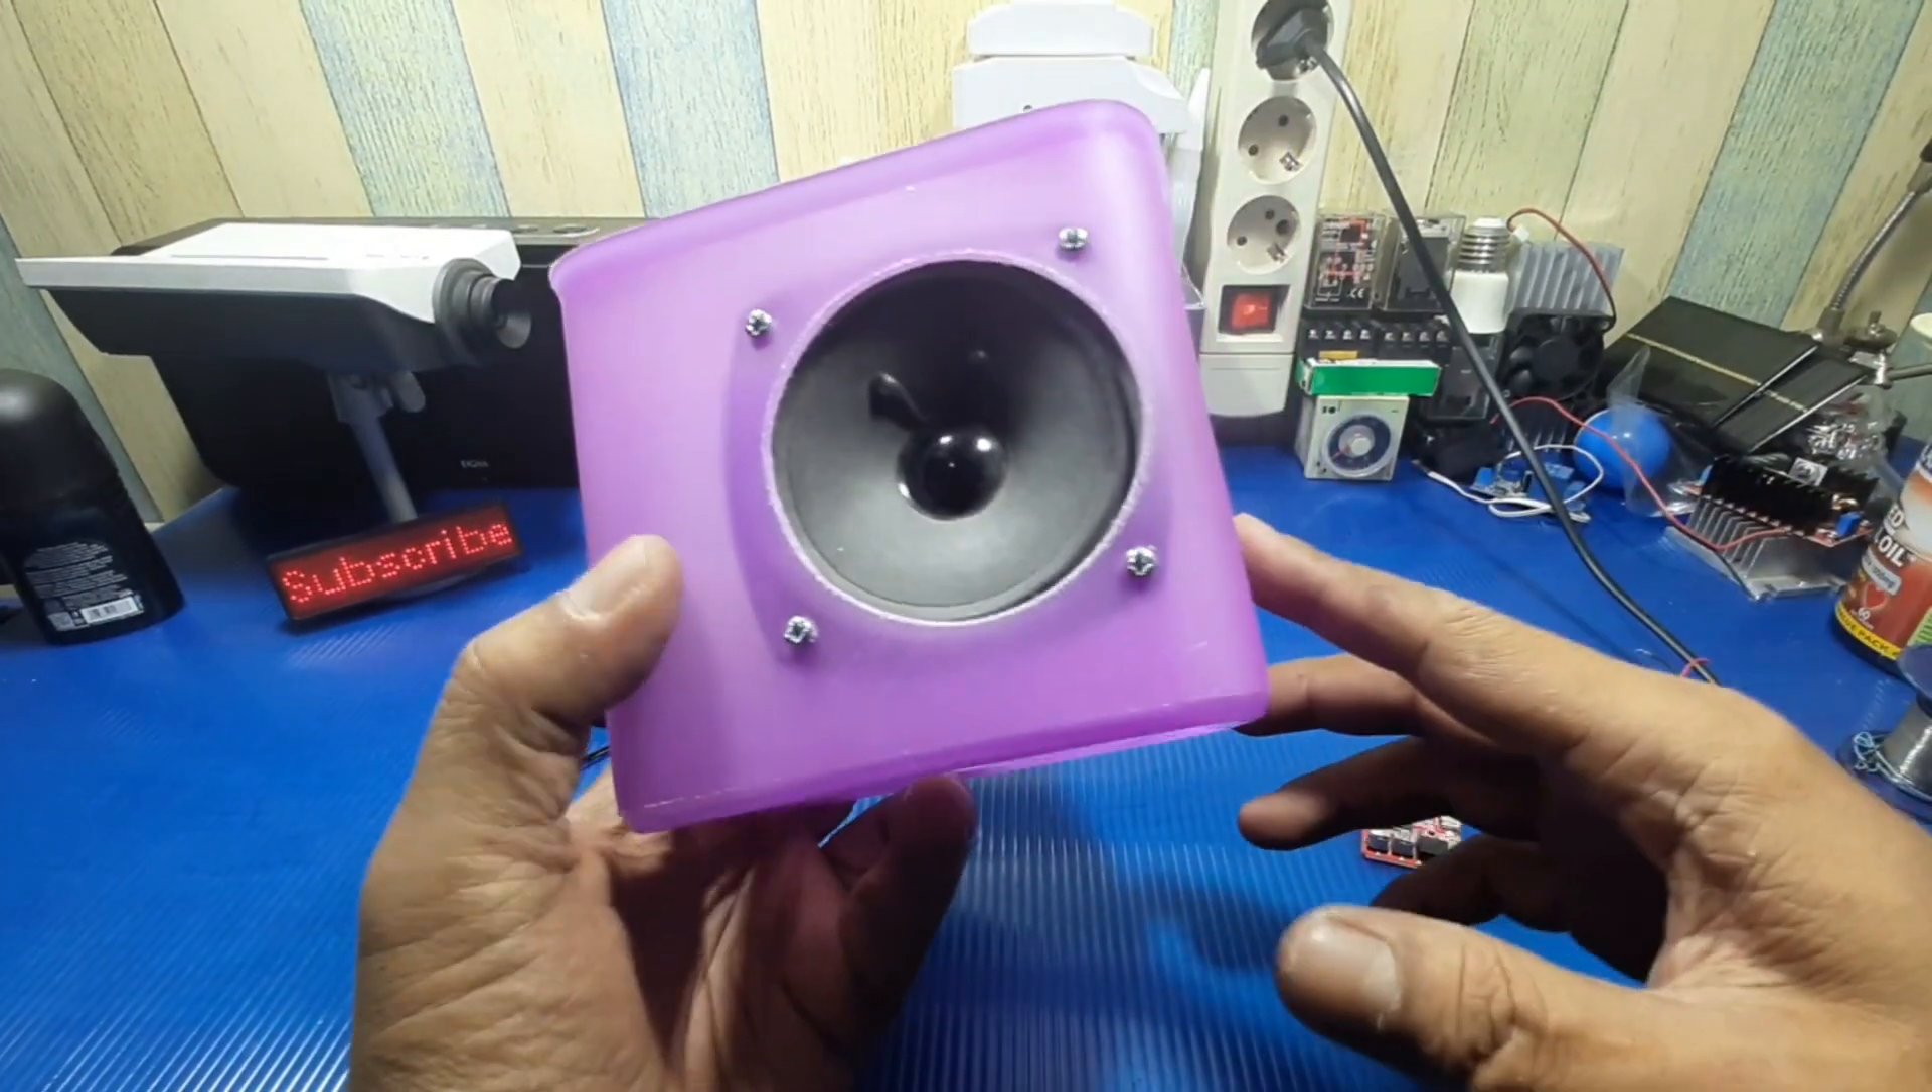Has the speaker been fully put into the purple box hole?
Yes.